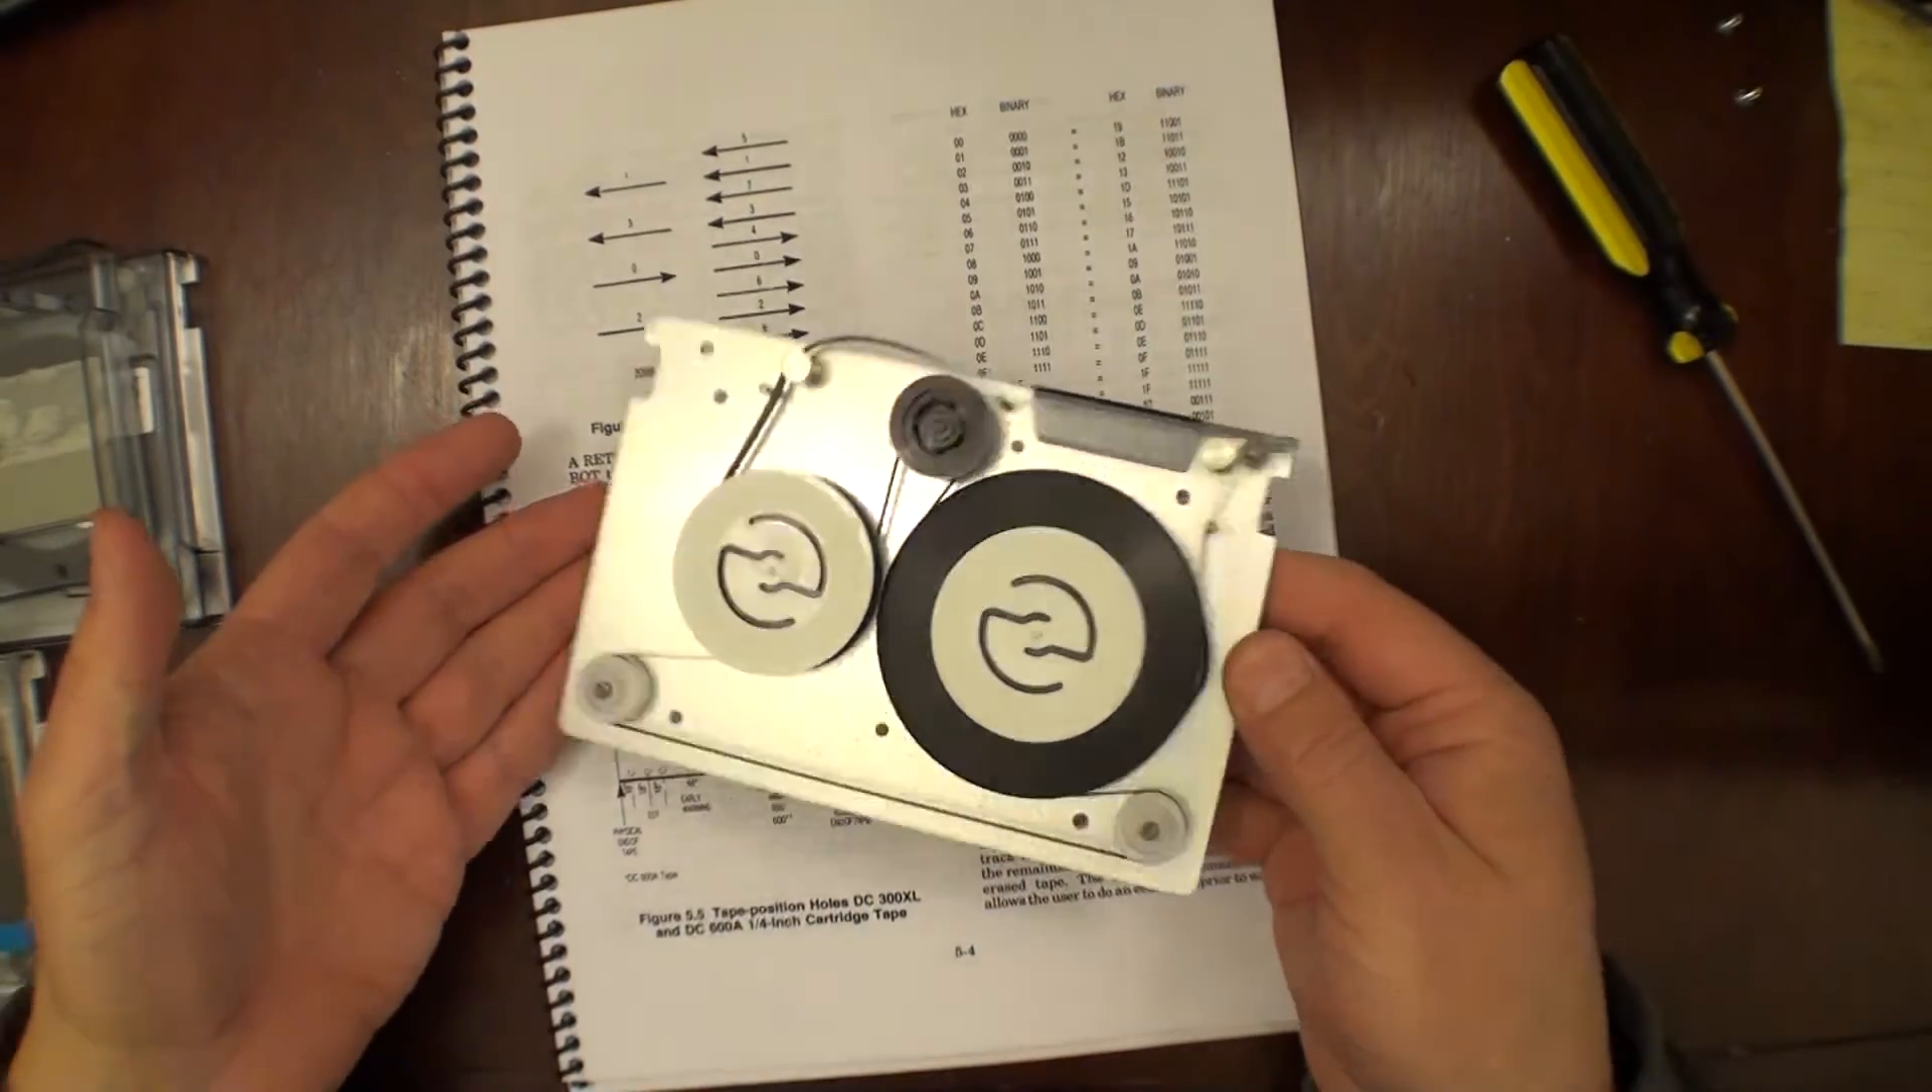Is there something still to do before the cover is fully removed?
No.